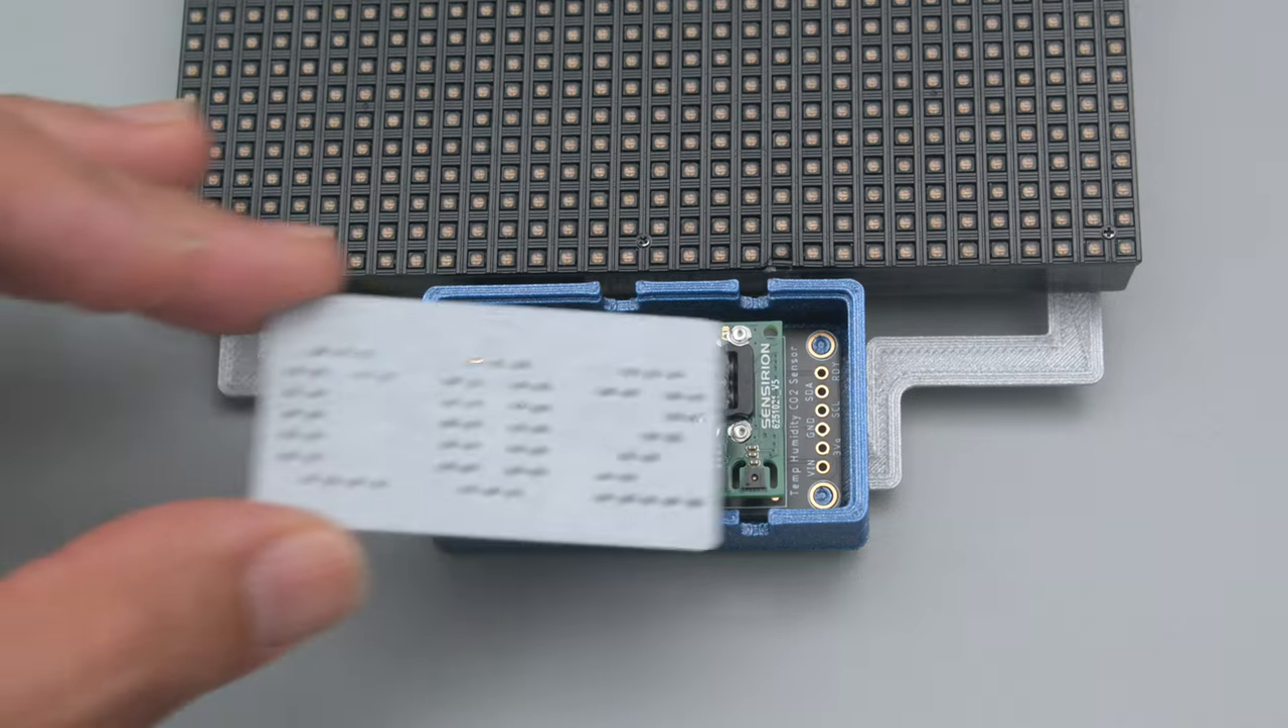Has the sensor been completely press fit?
Yes.